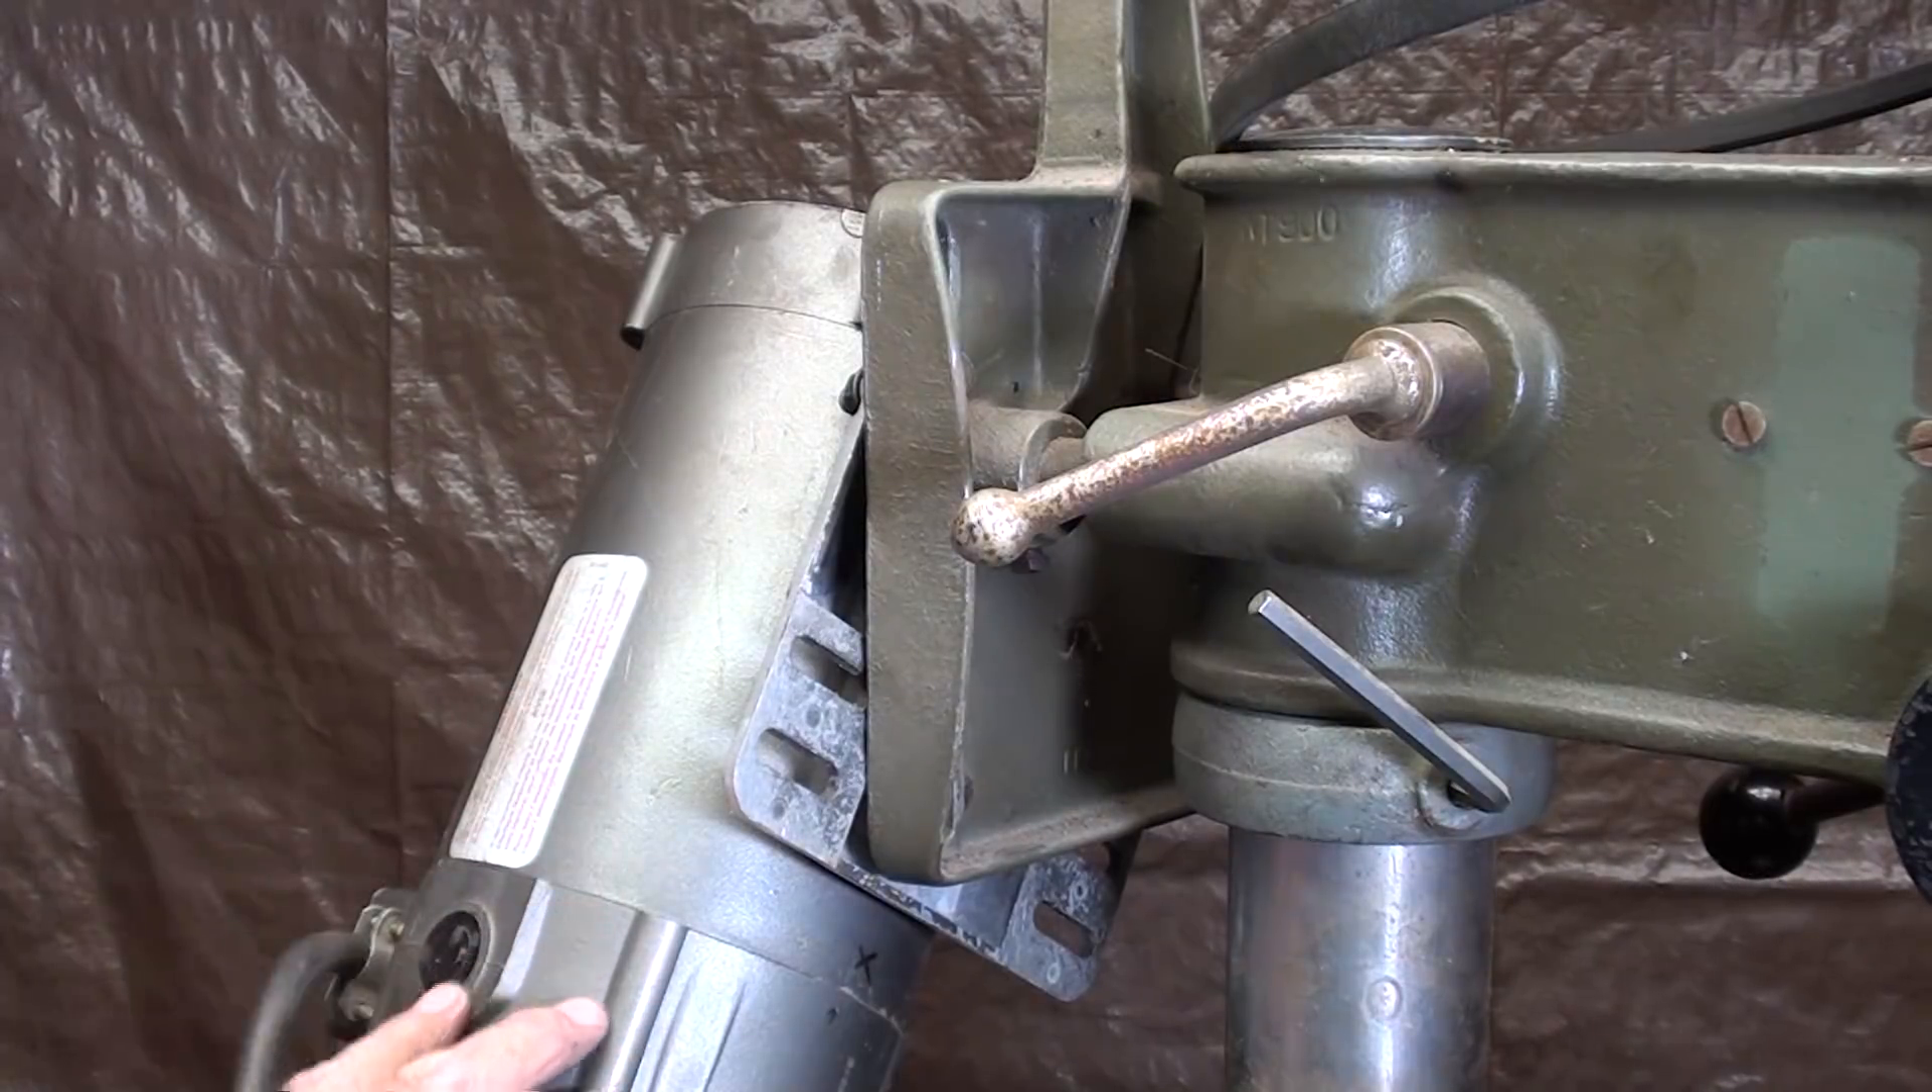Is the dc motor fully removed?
No.